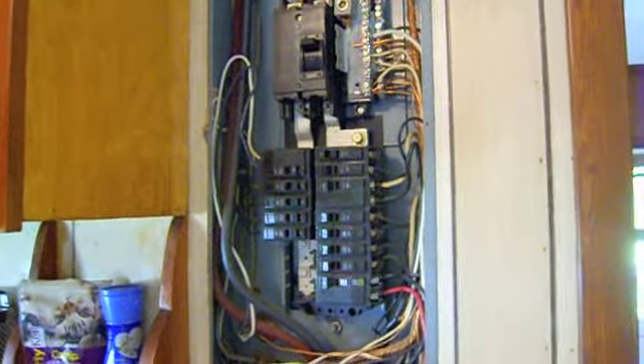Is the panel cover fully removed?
Yes.